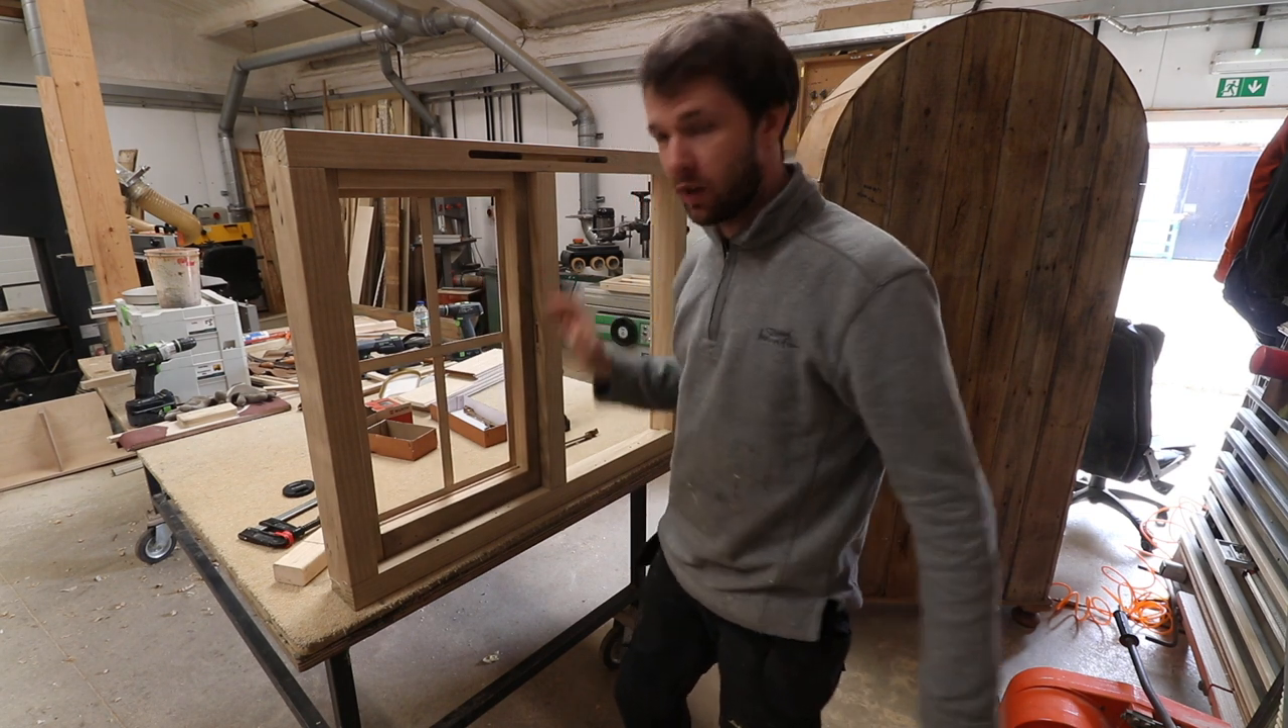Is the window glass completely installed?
No.